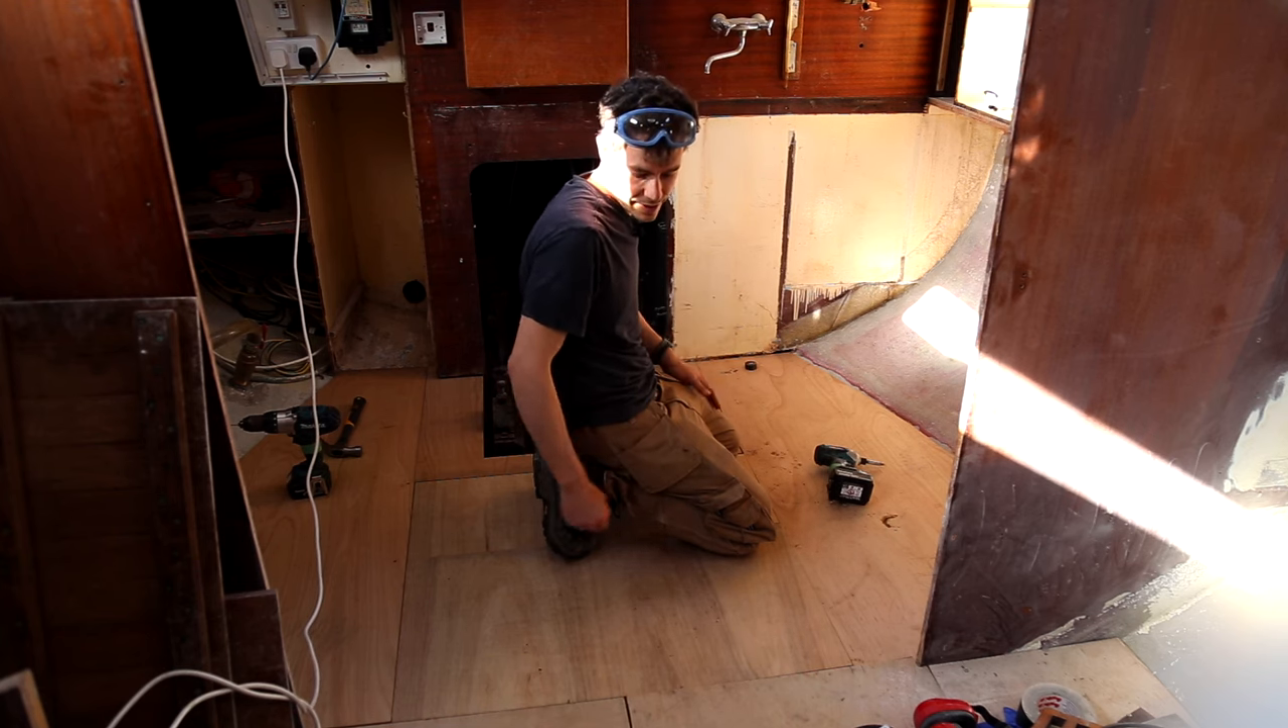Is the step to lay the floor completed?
Yes.